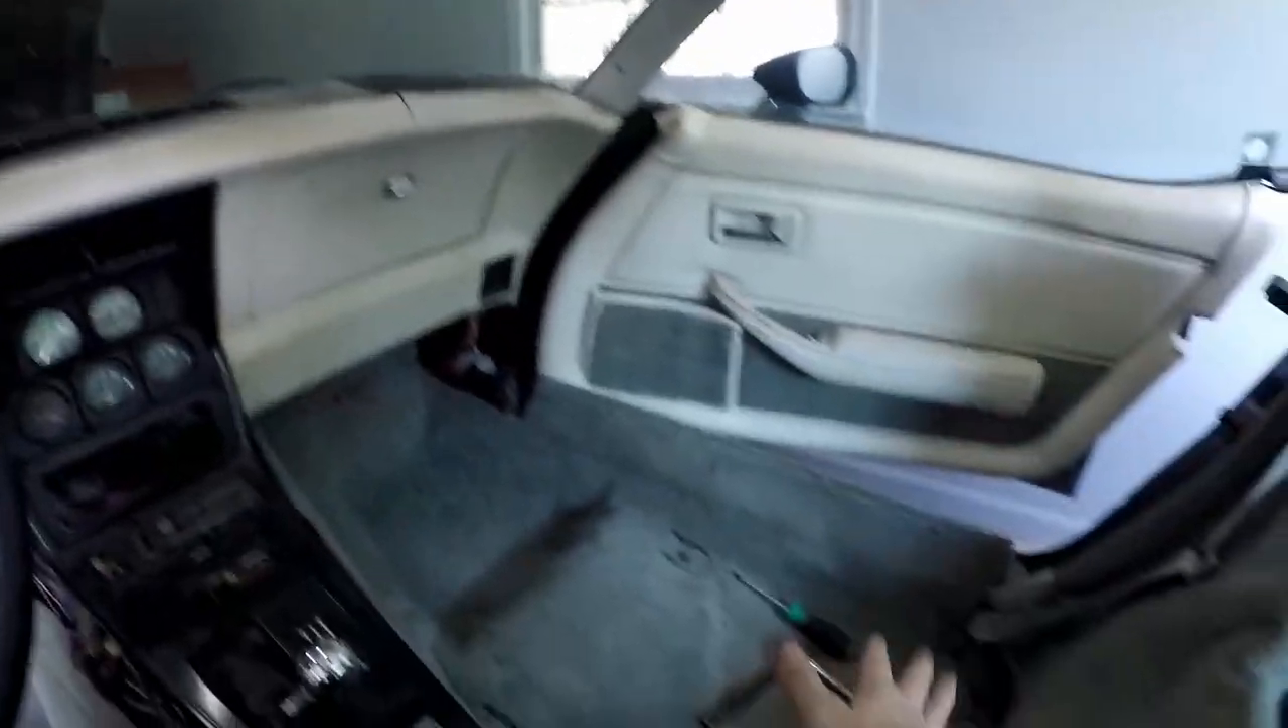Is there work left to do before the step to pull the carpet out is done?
Yes.